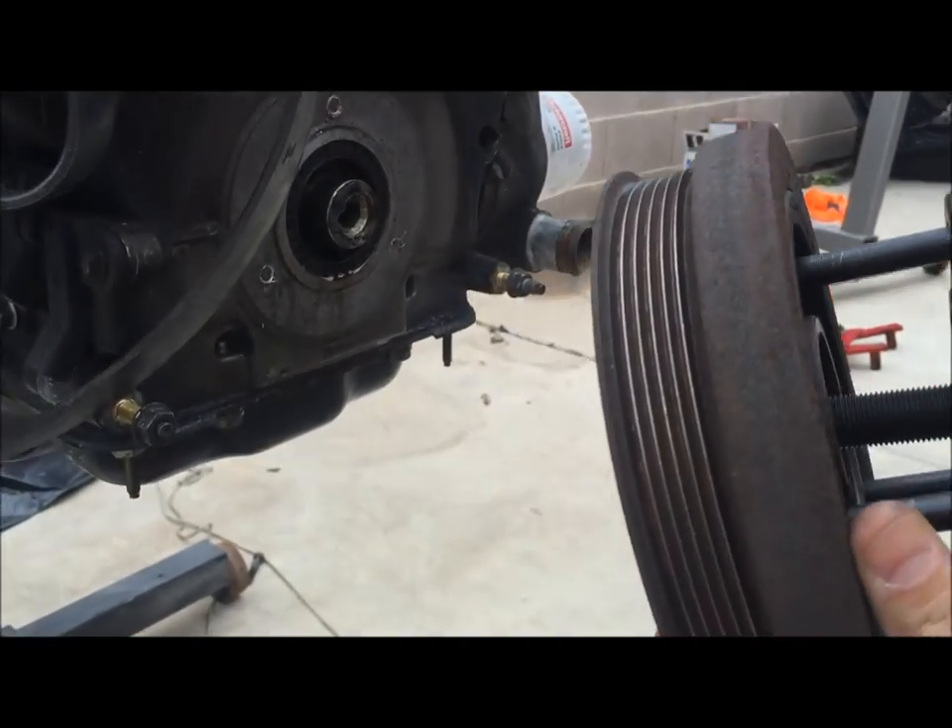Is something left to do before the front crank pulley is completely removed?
No.